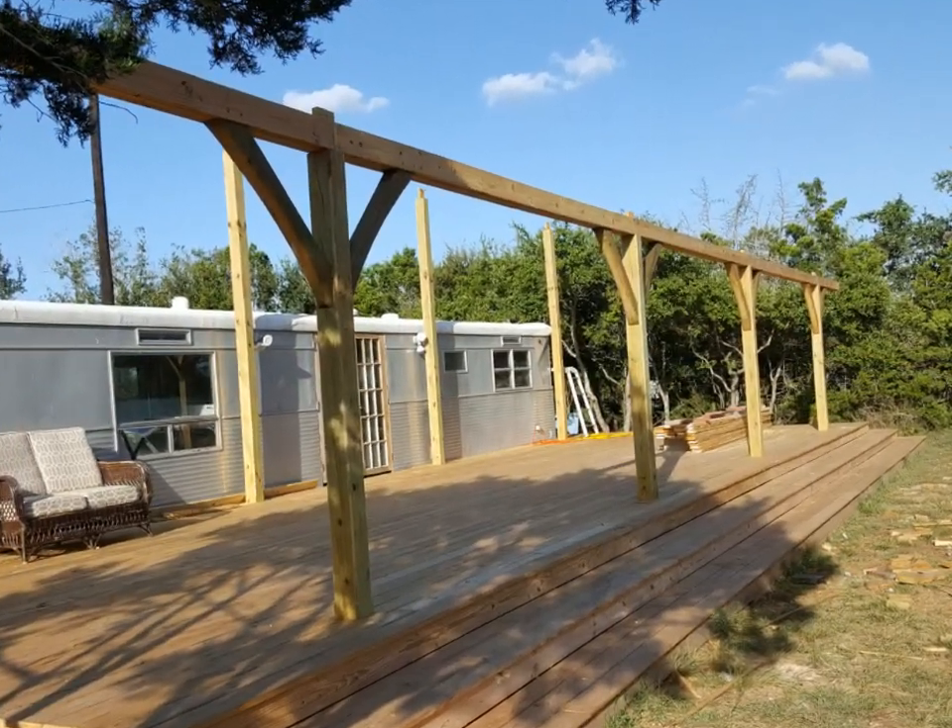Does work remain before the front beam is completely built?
No.